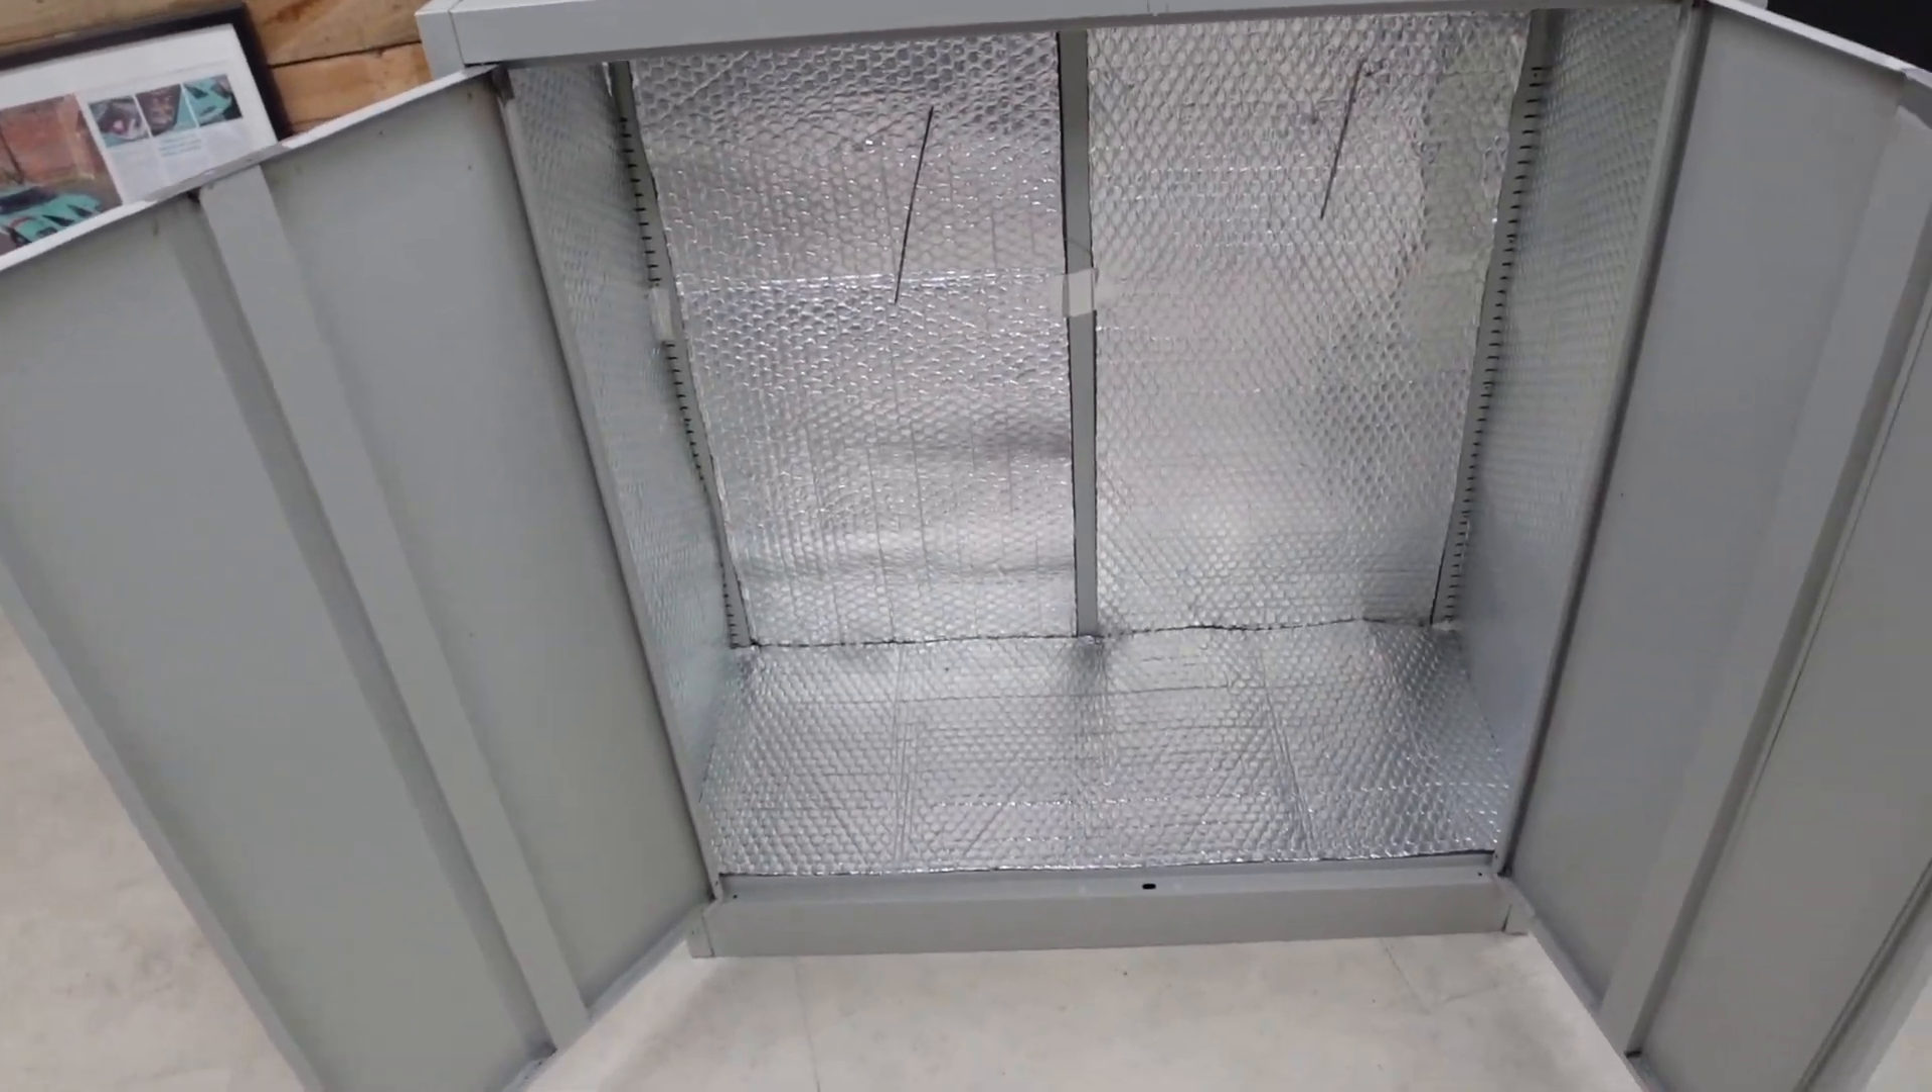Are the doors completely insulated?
No.